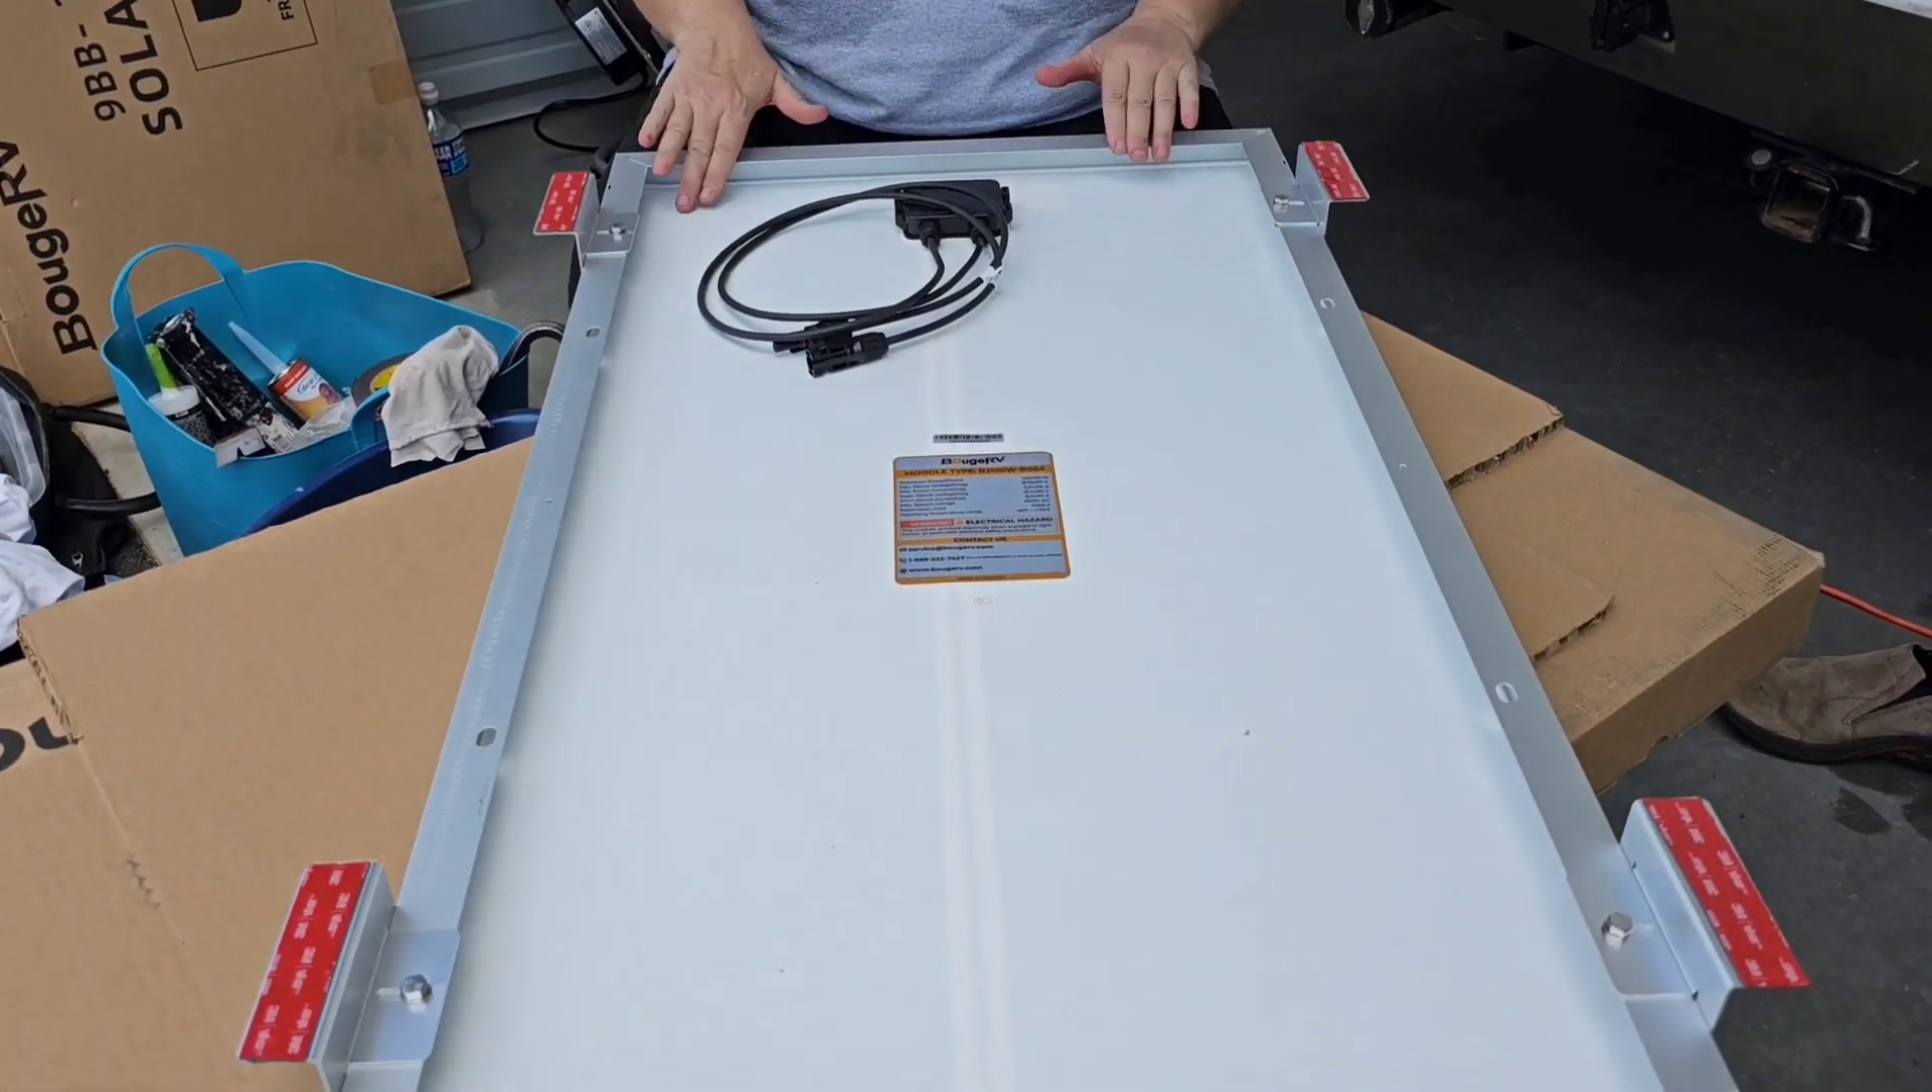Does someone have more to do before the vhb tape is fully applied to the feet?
No.